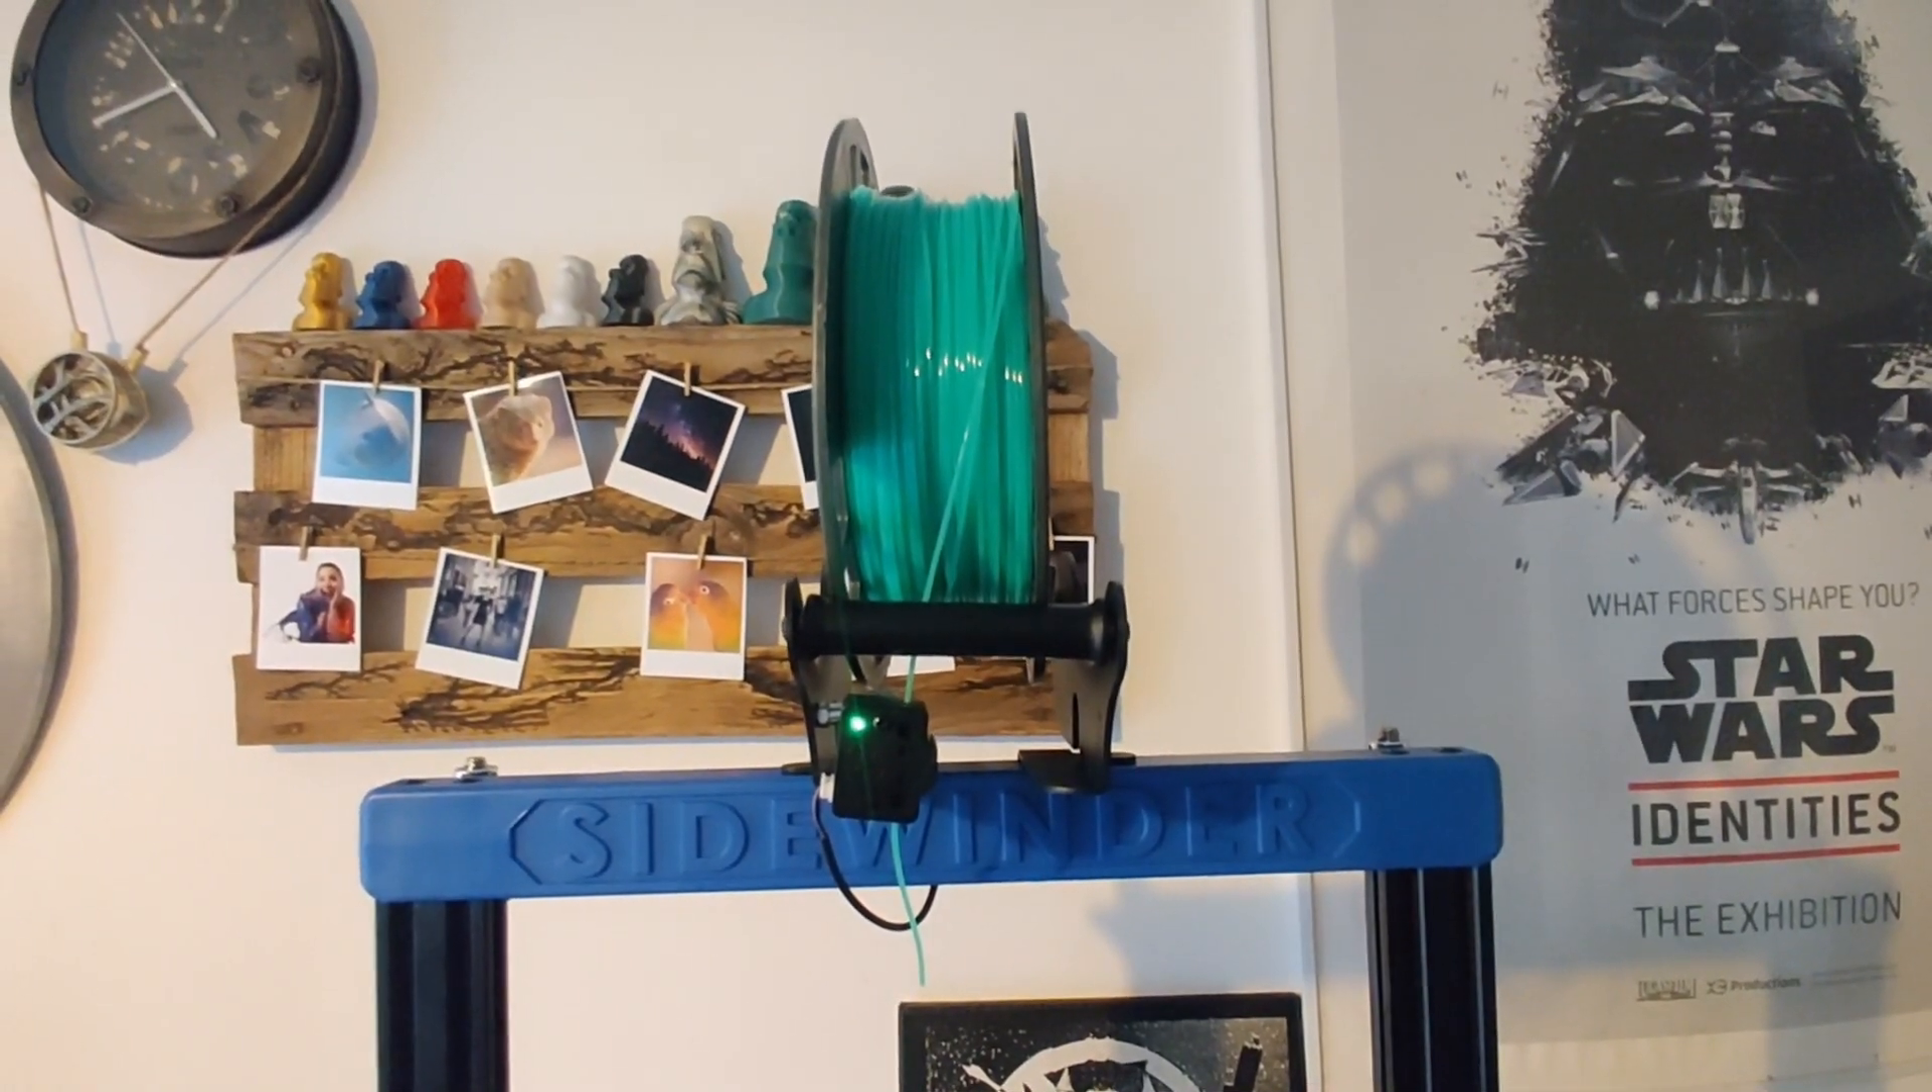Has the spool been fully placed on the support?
Yes.